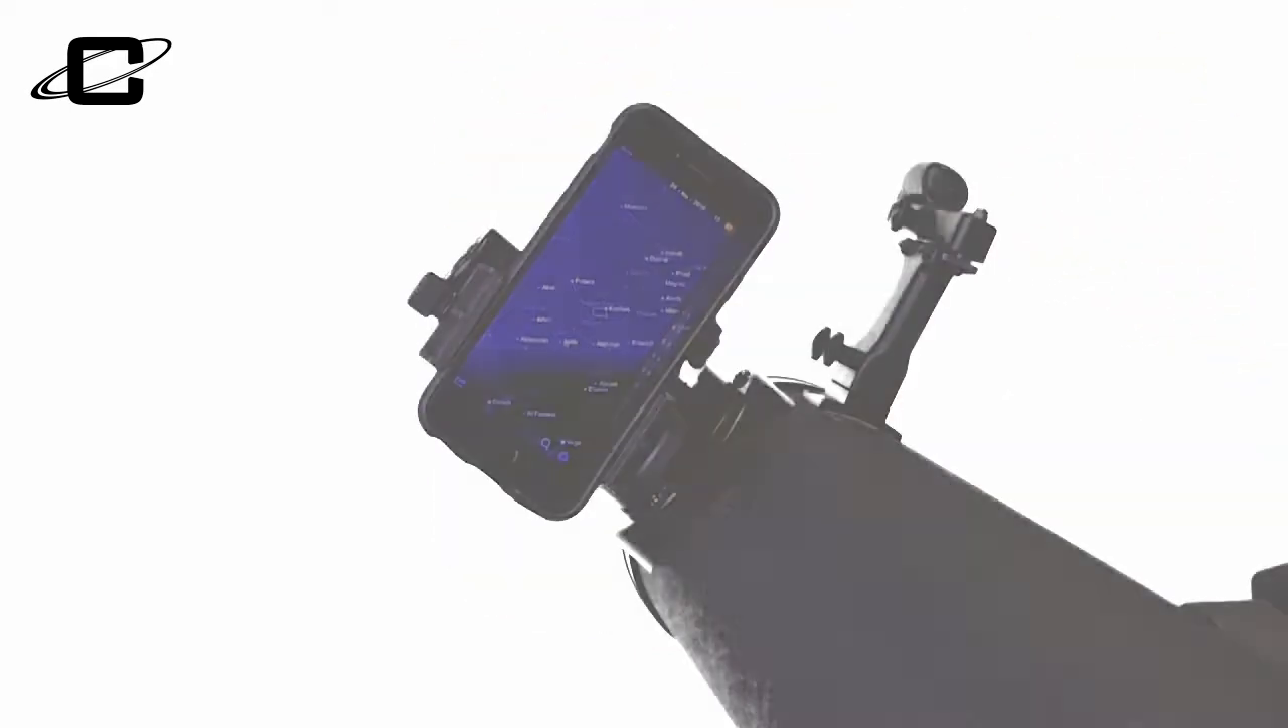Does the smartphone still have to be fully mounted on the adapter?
No.